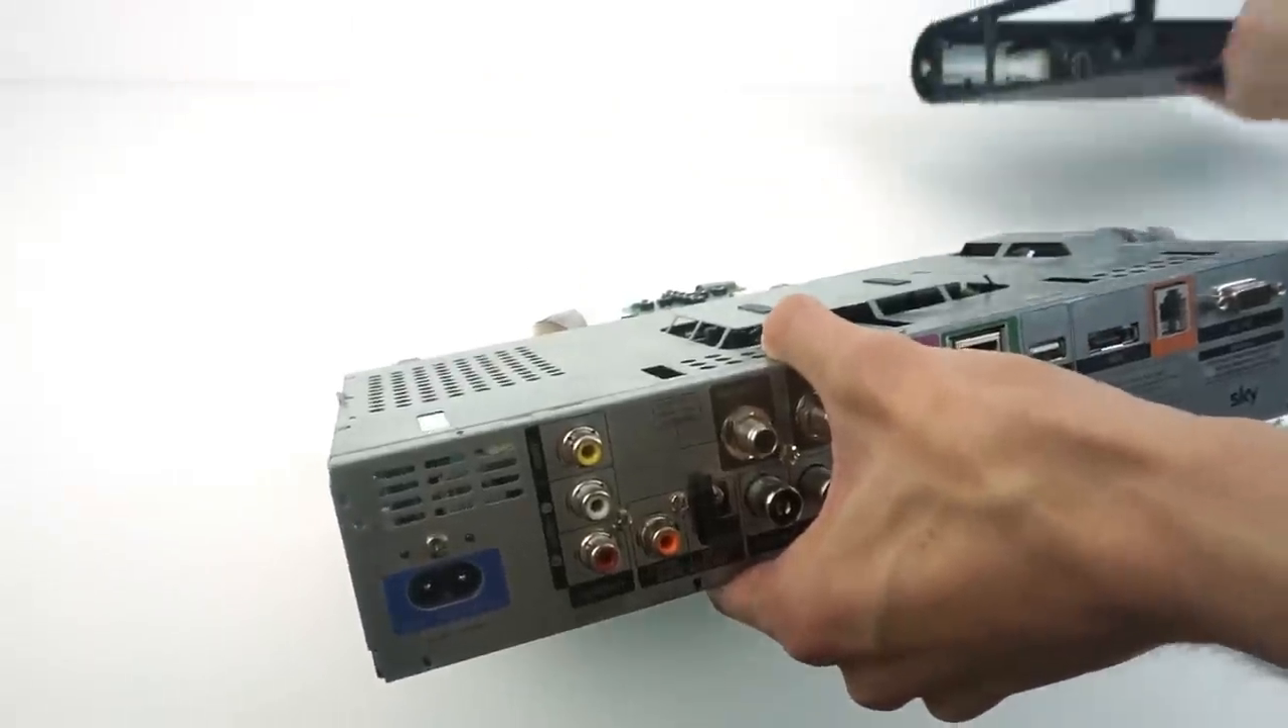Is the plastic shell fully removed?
Yes.